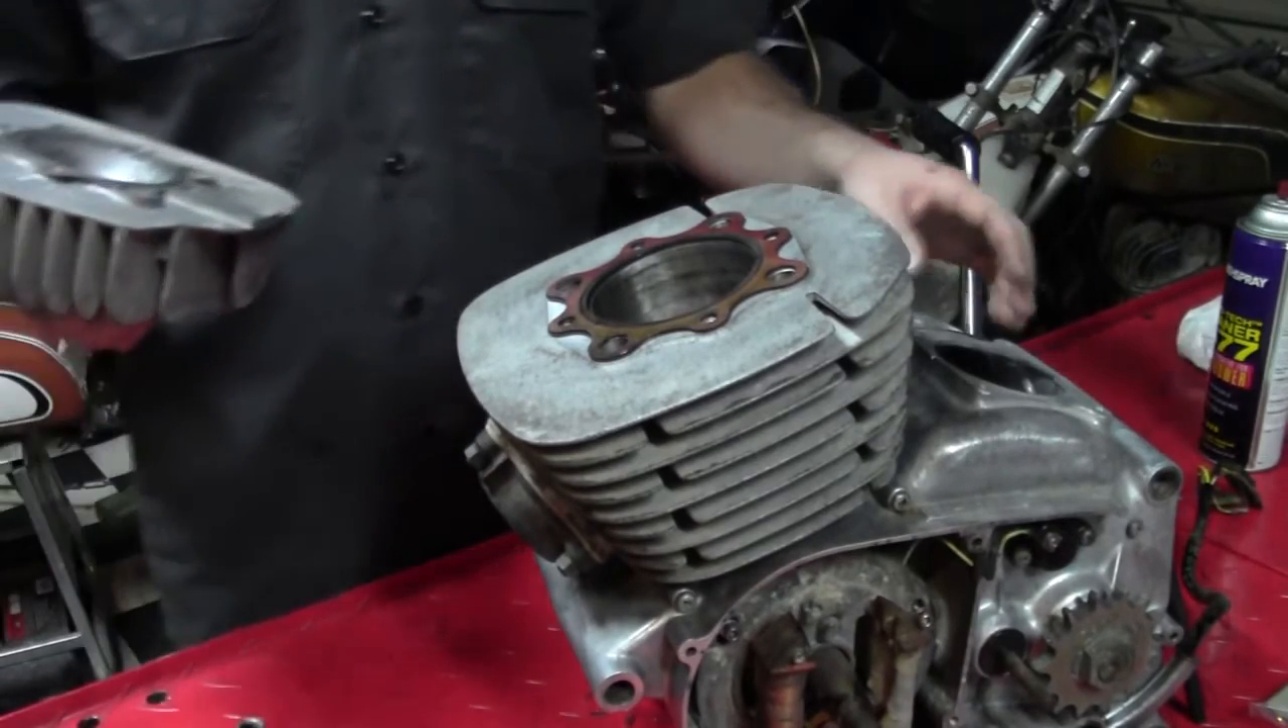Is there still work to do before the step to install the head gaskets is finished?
No.